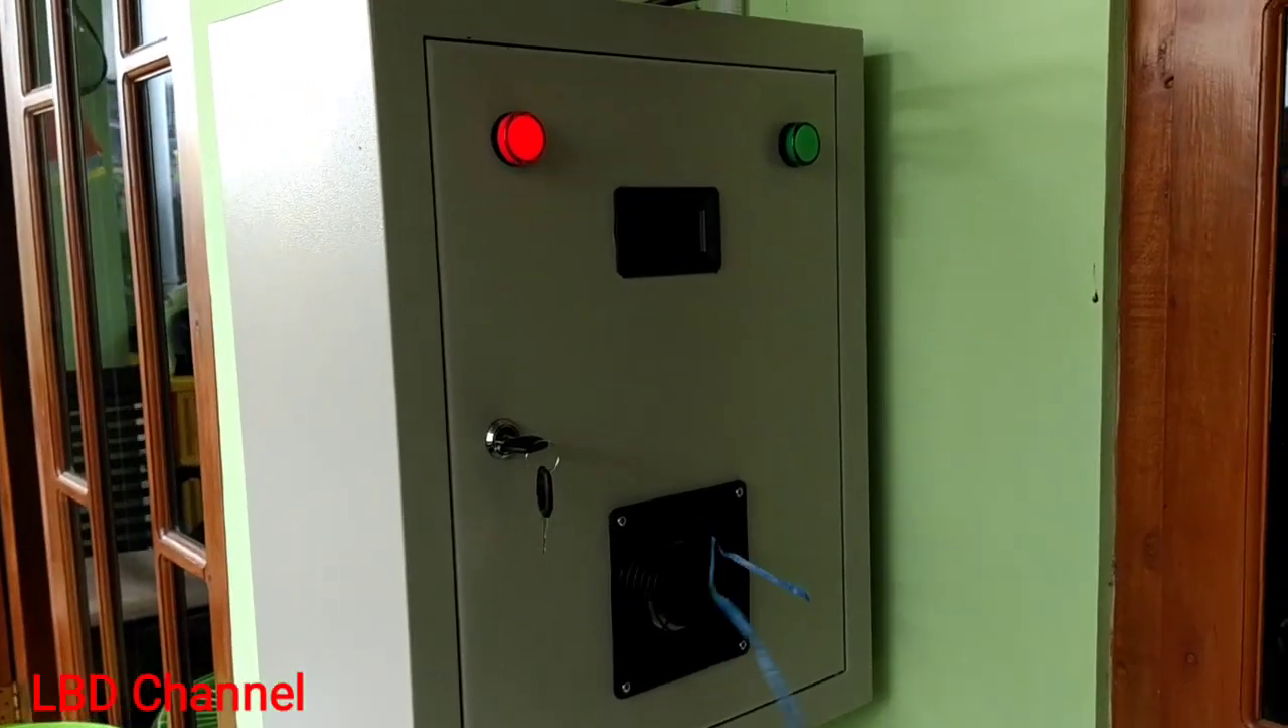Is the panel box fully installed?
Yes.